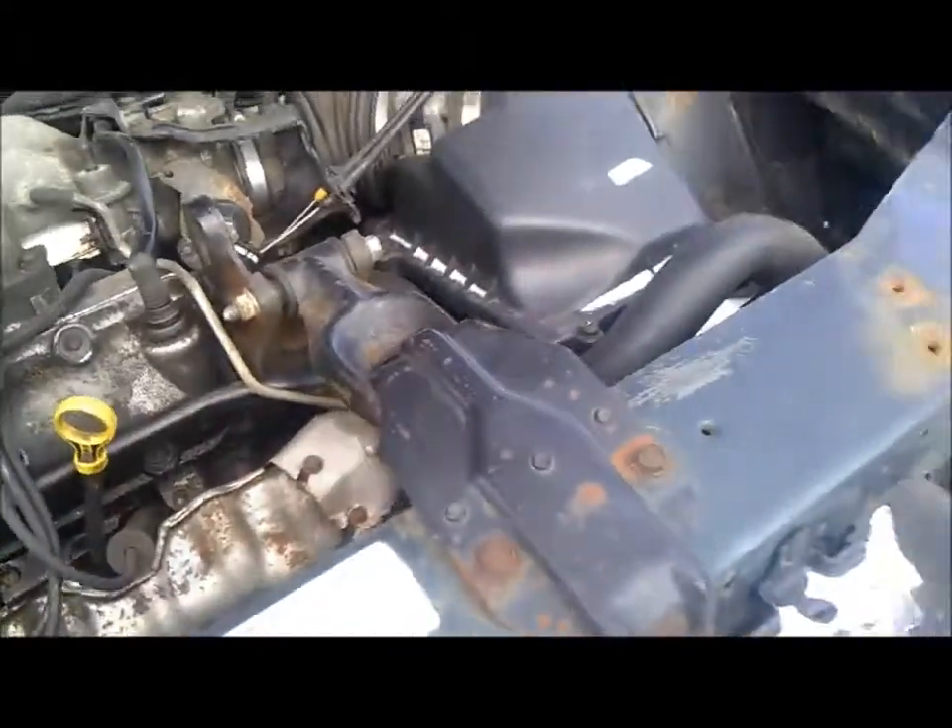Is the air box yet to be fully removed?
Yes.